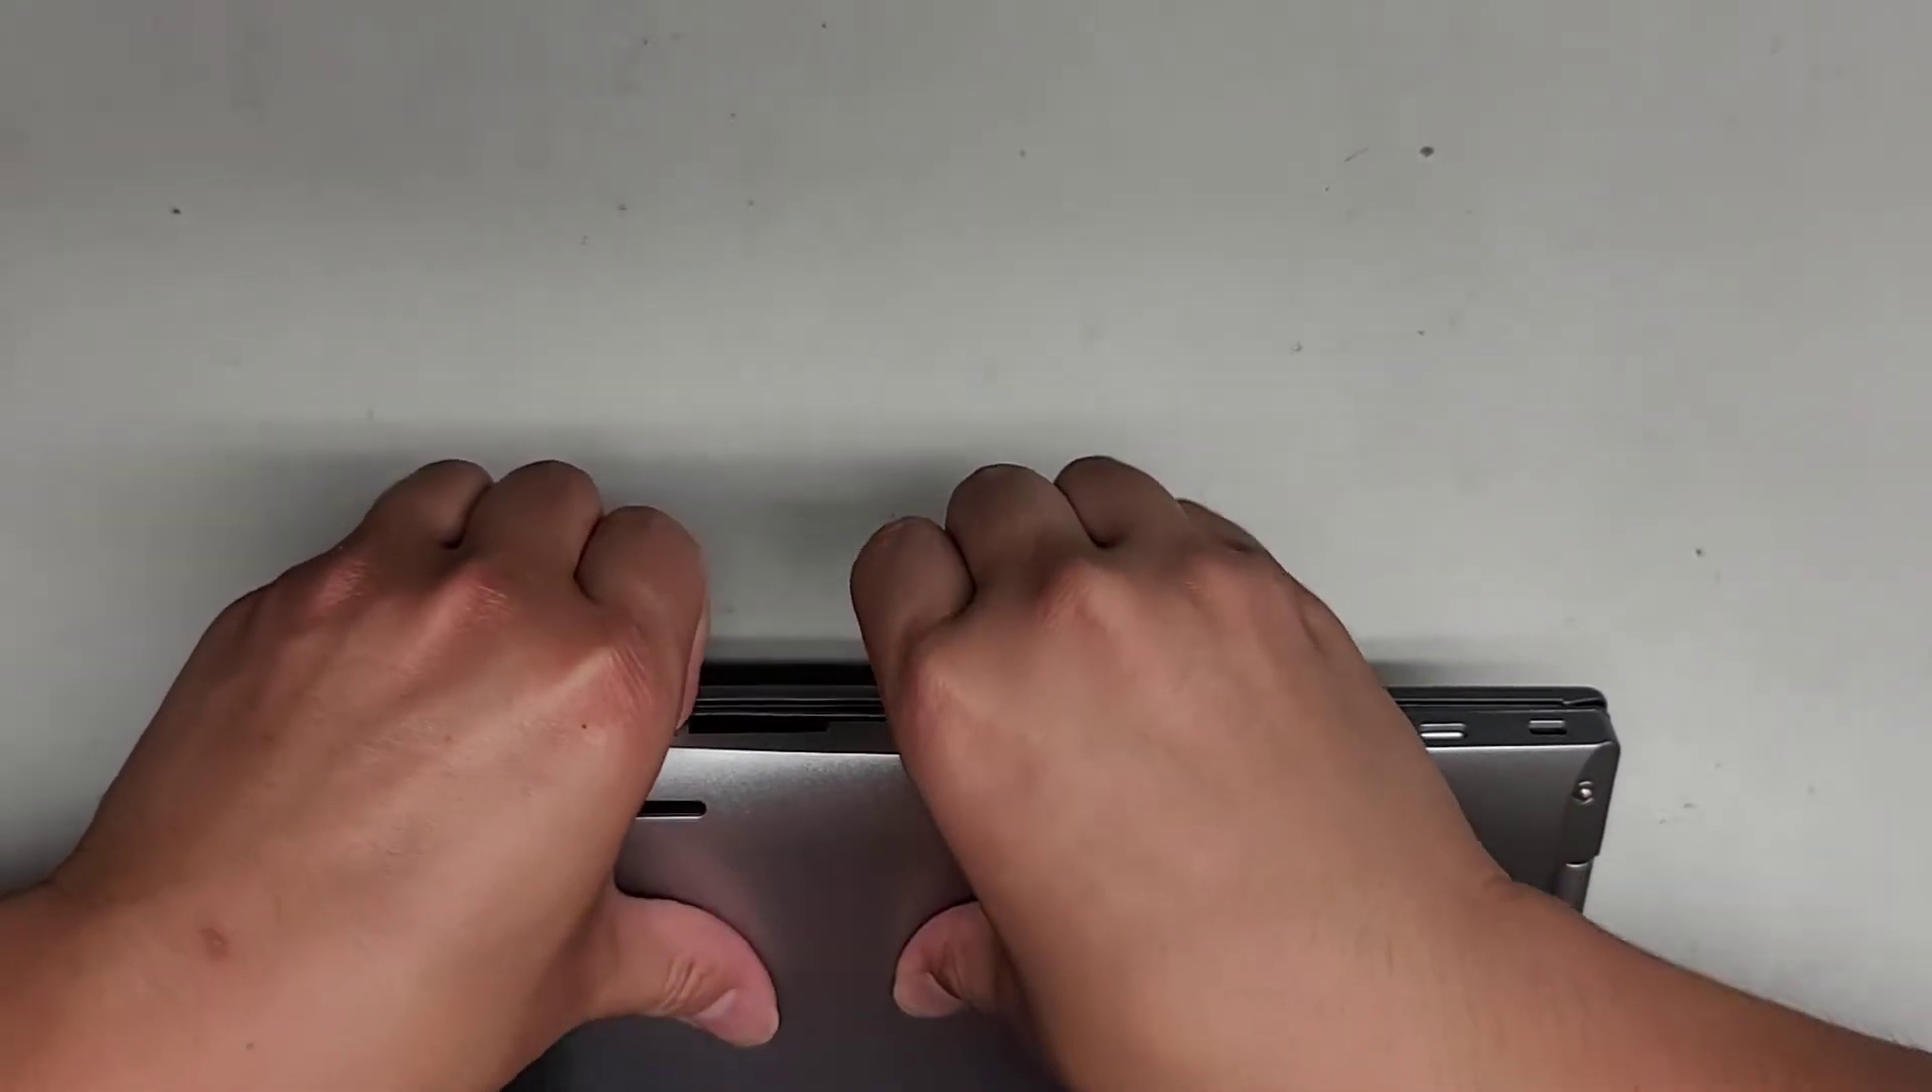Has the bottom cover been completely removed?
No.